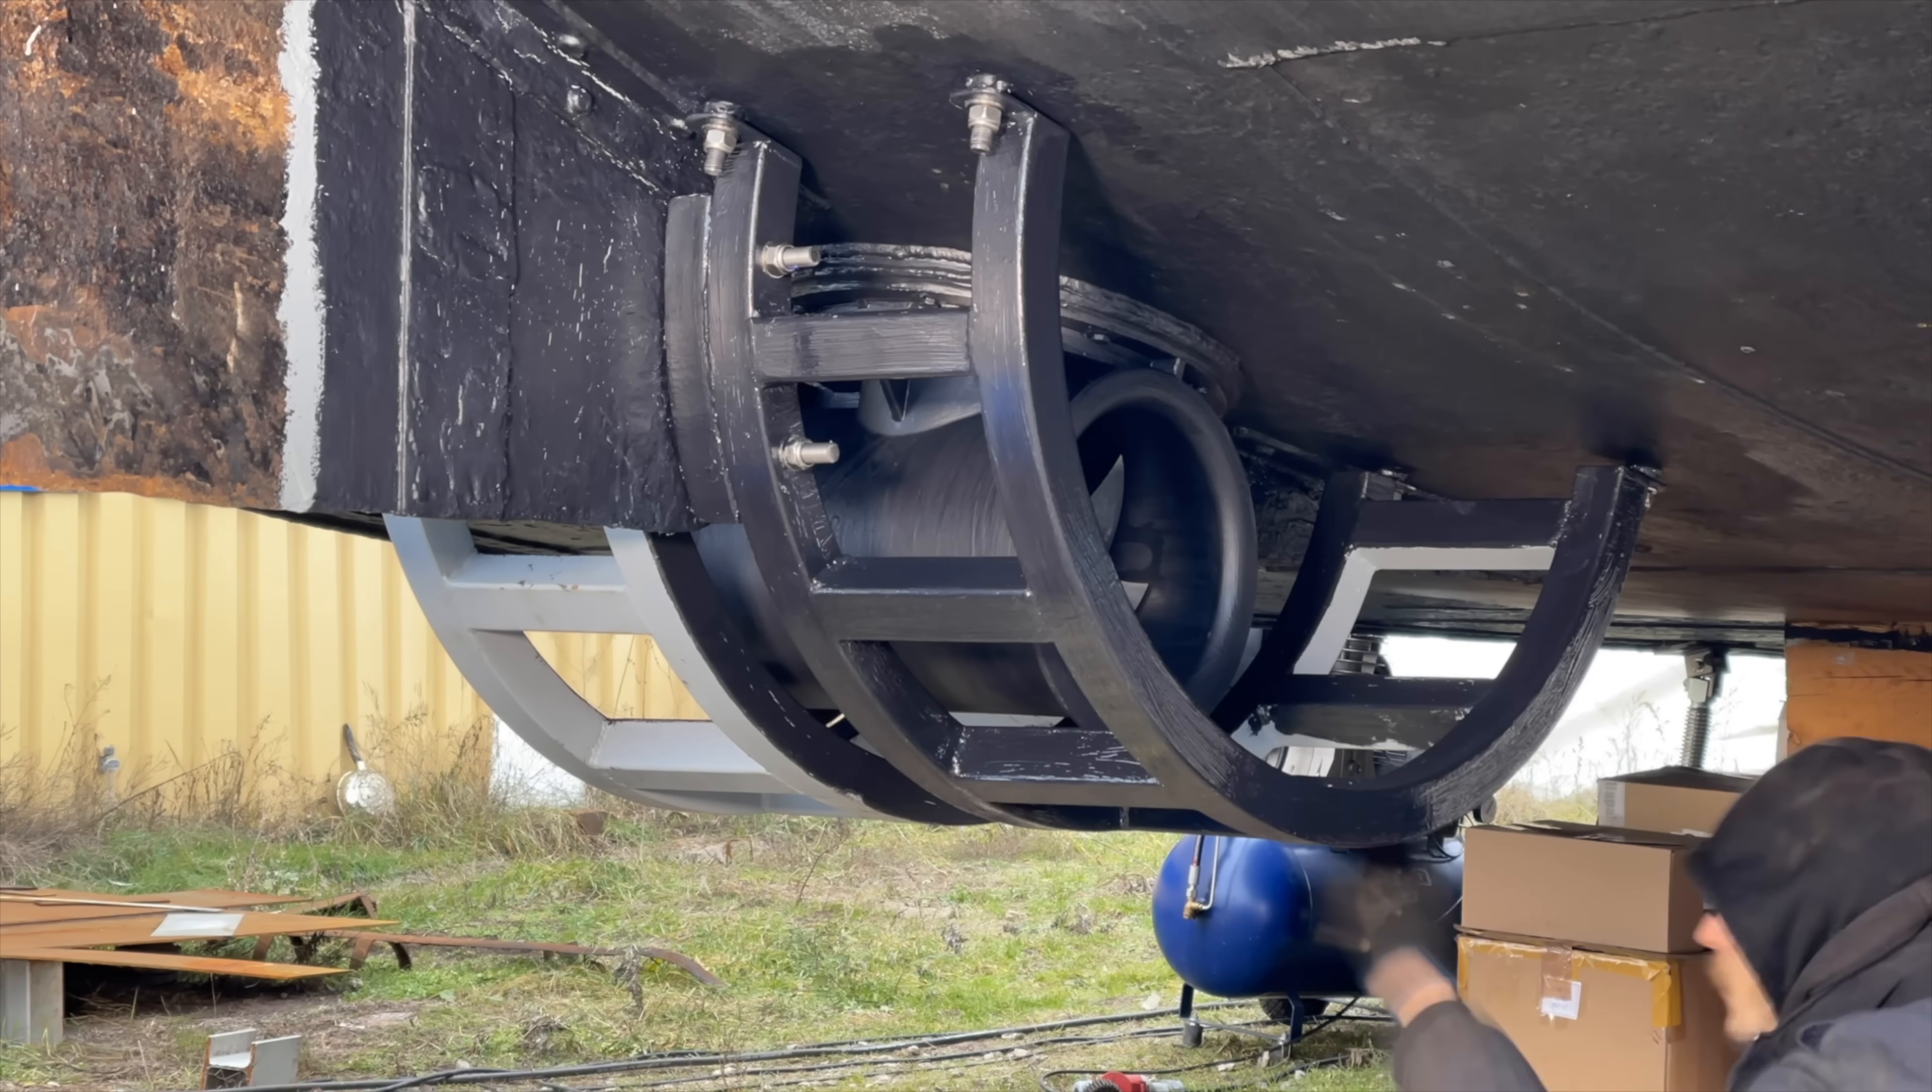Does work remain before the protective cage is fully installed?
No.